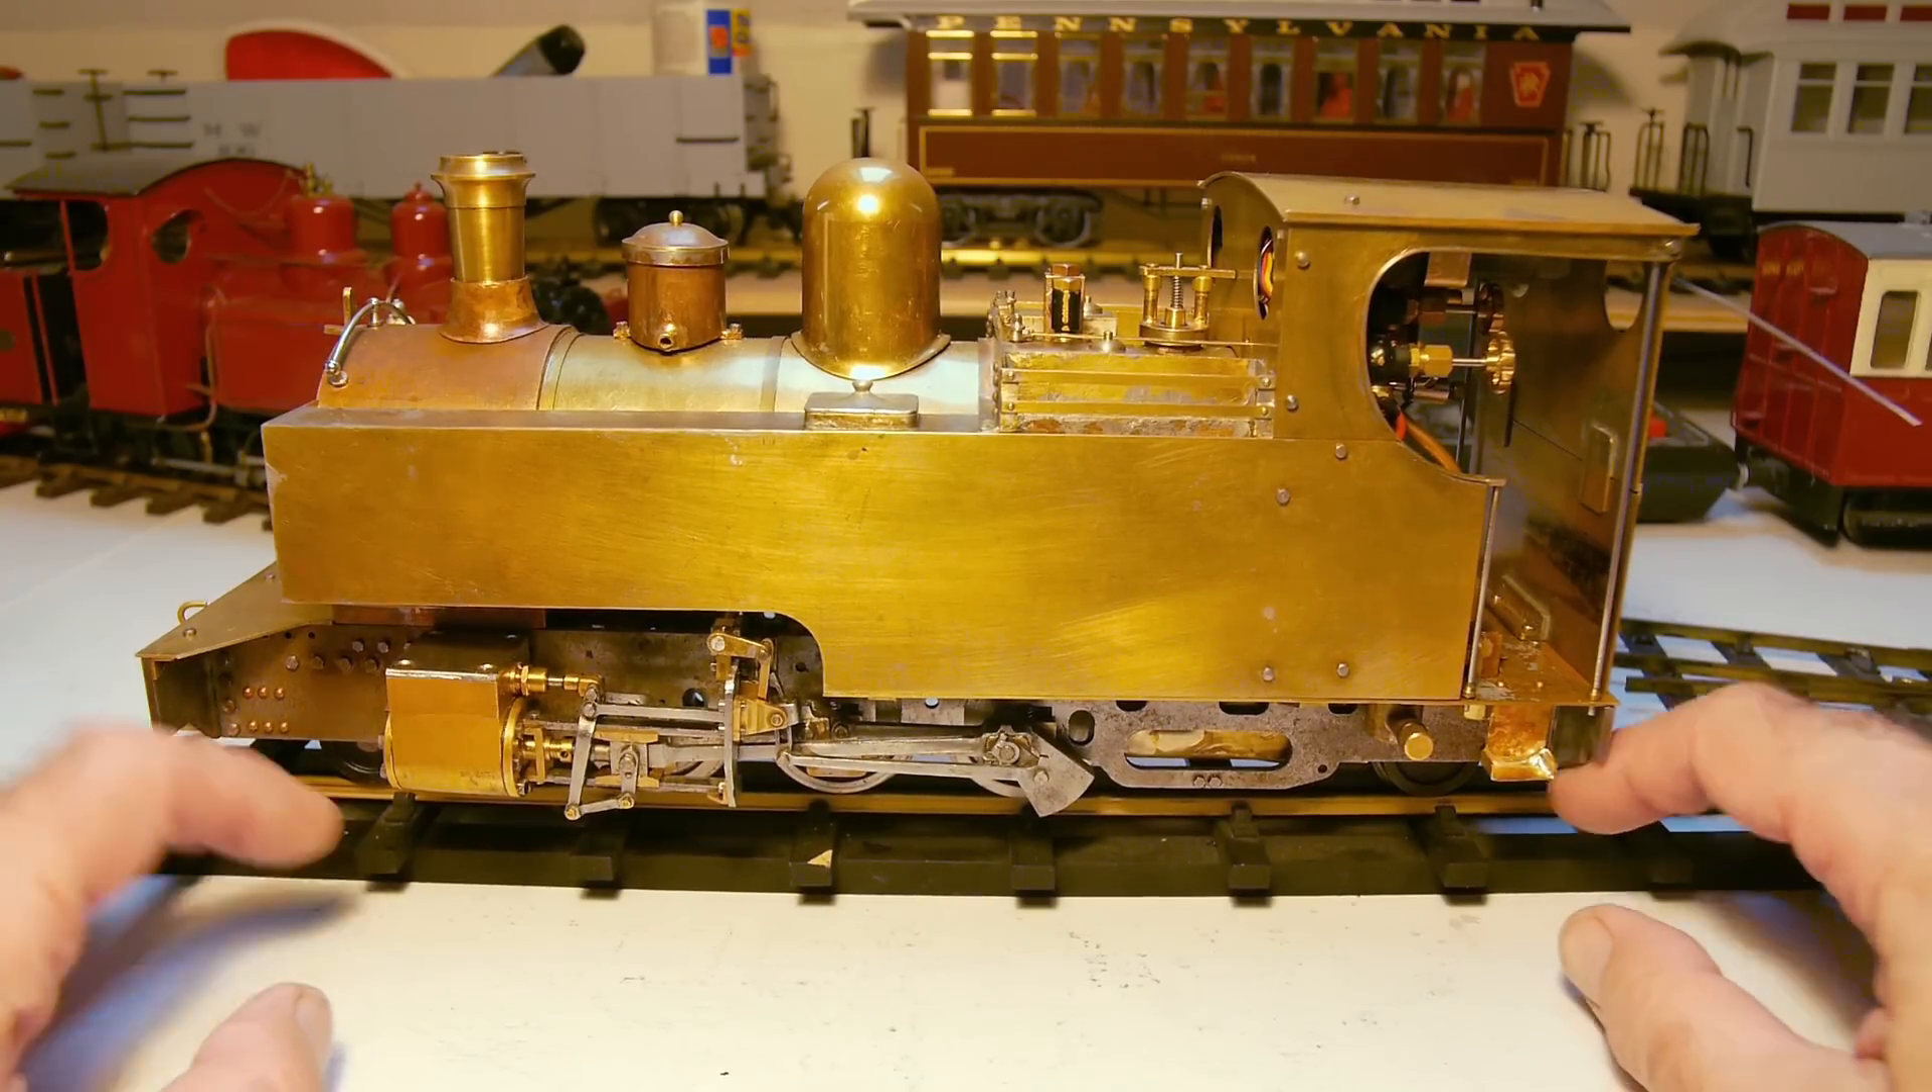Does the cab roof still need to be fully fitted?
No.